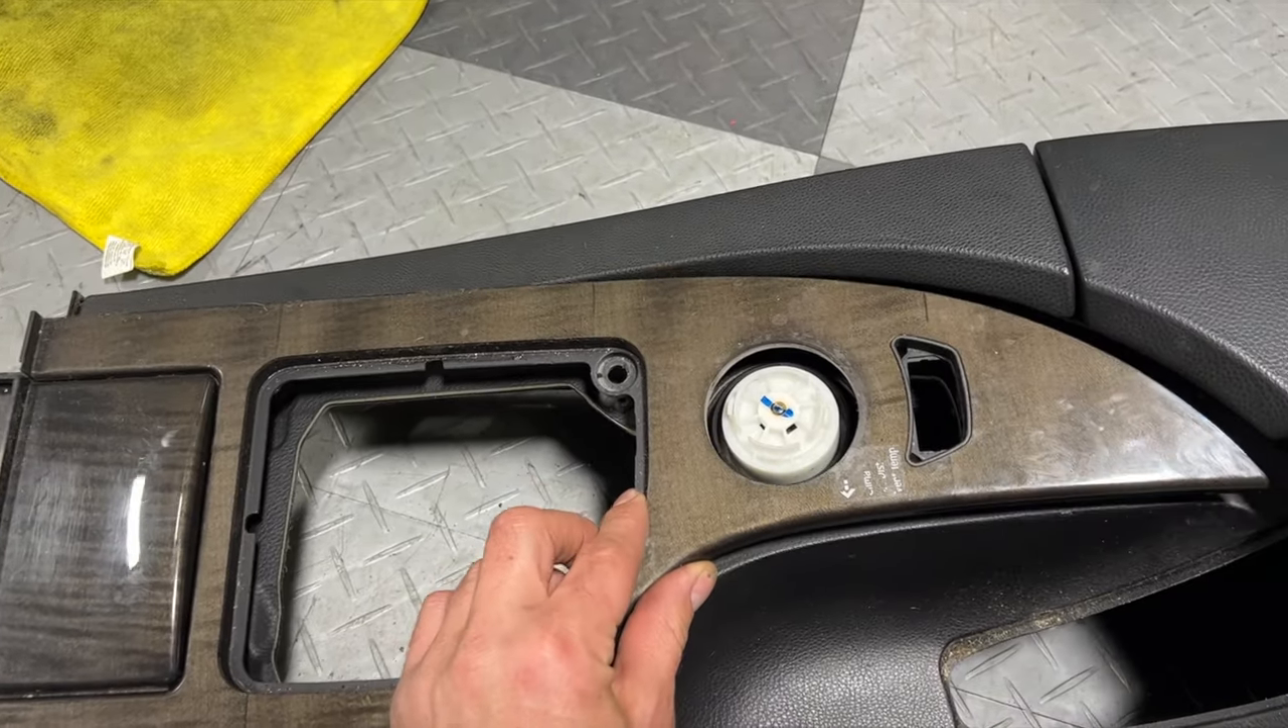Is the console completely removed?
Yes.